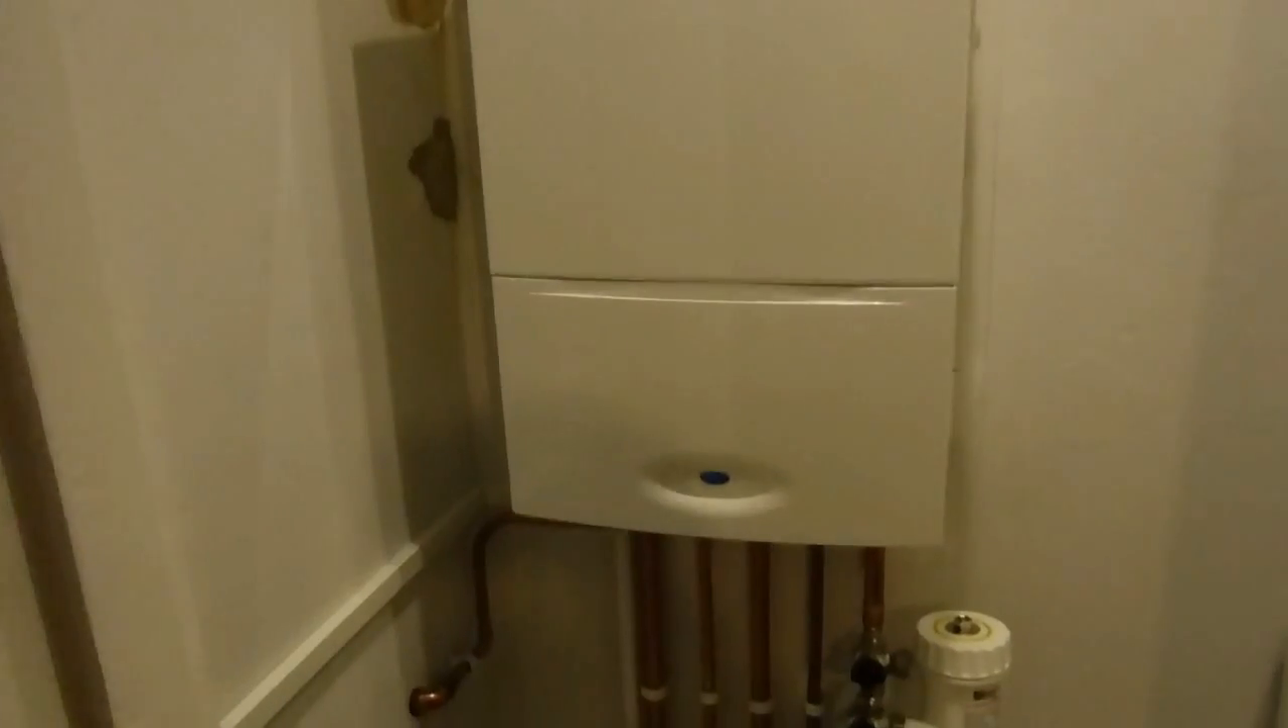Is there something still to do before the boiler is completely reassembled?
No.